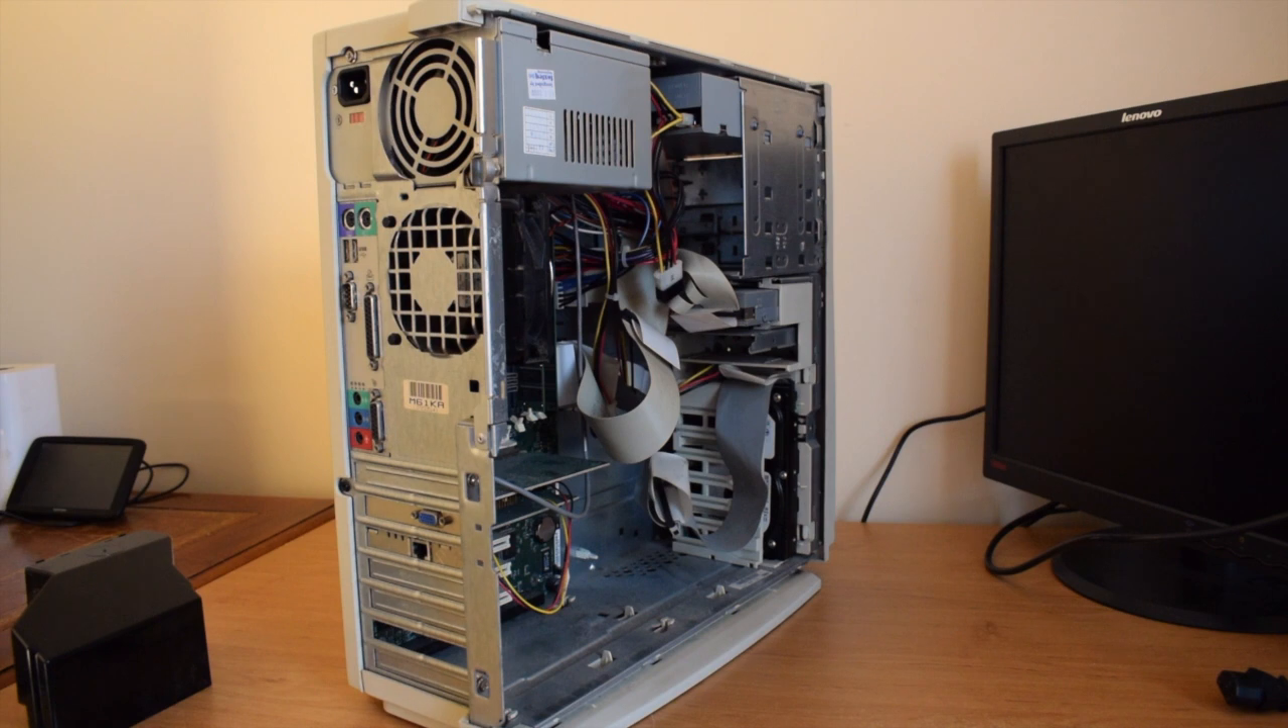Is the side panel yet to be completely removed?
No.